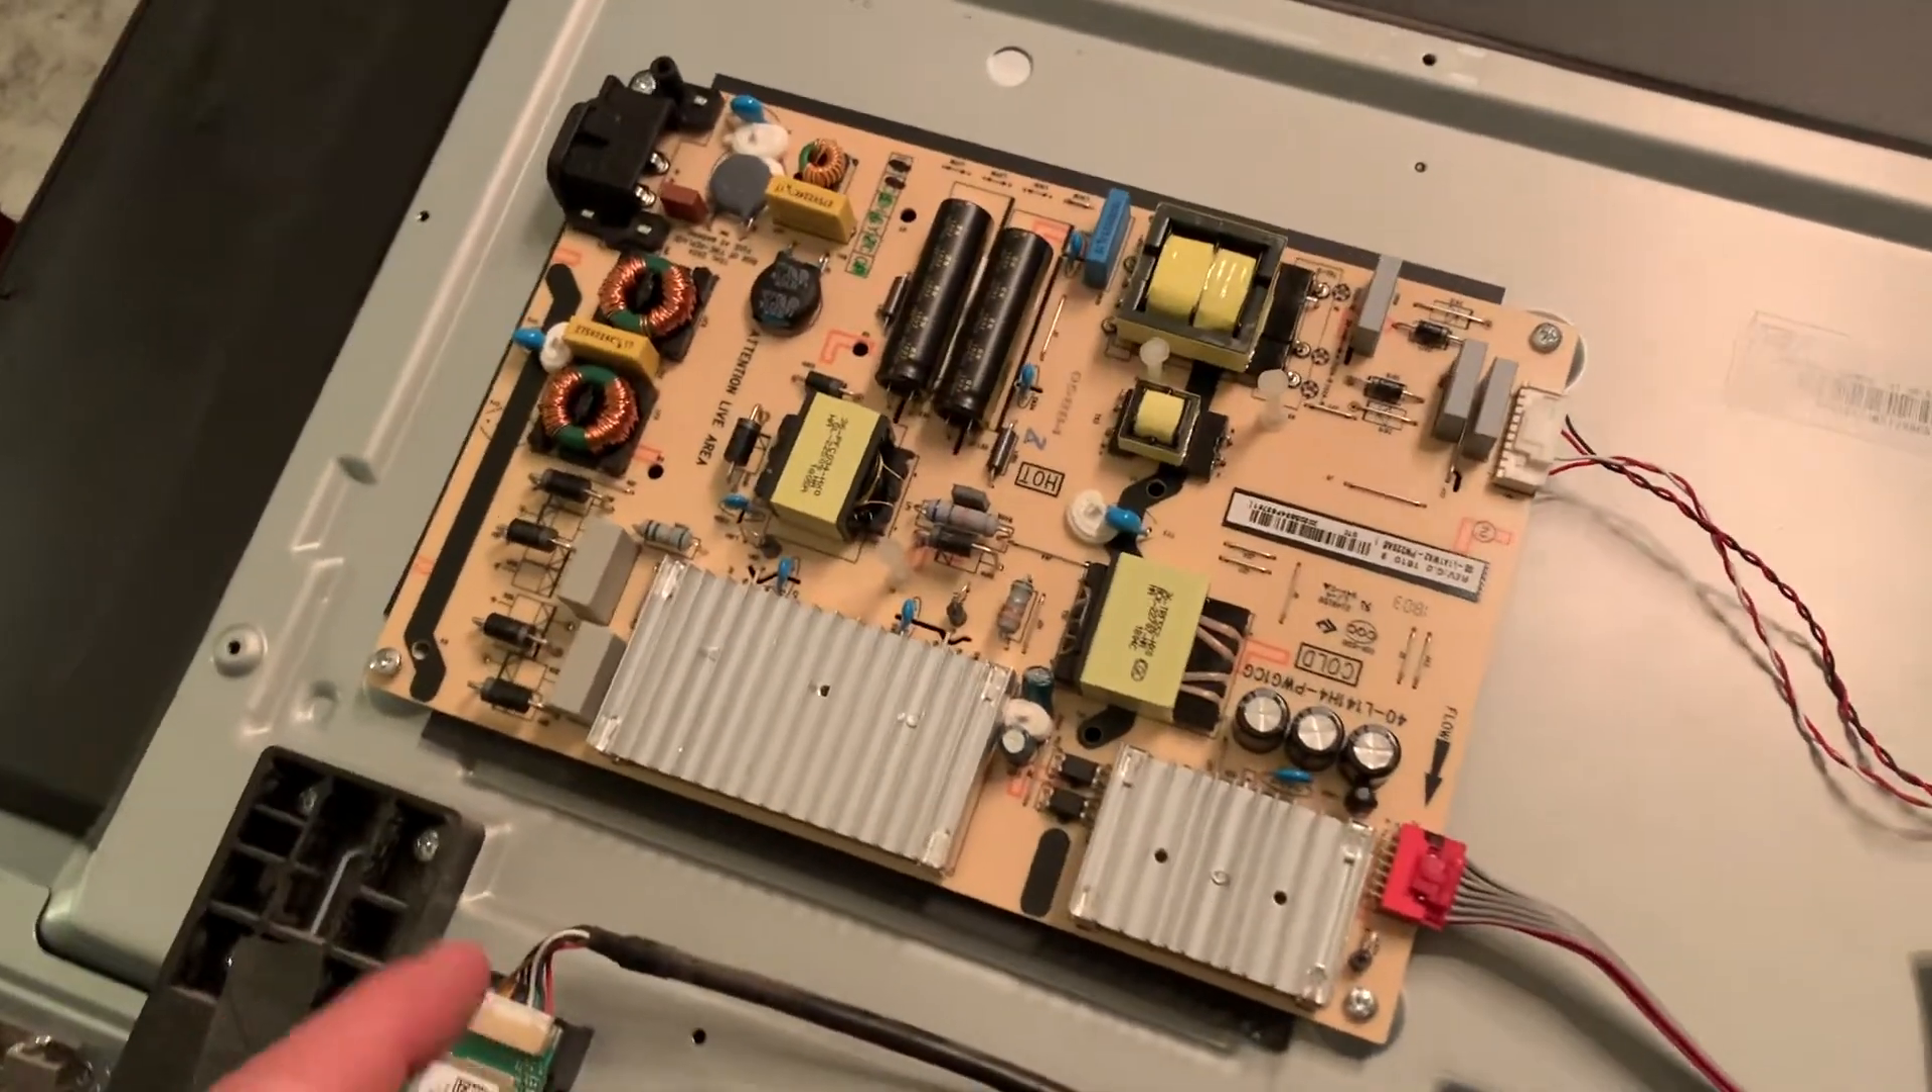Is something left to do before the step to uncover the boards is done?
No.